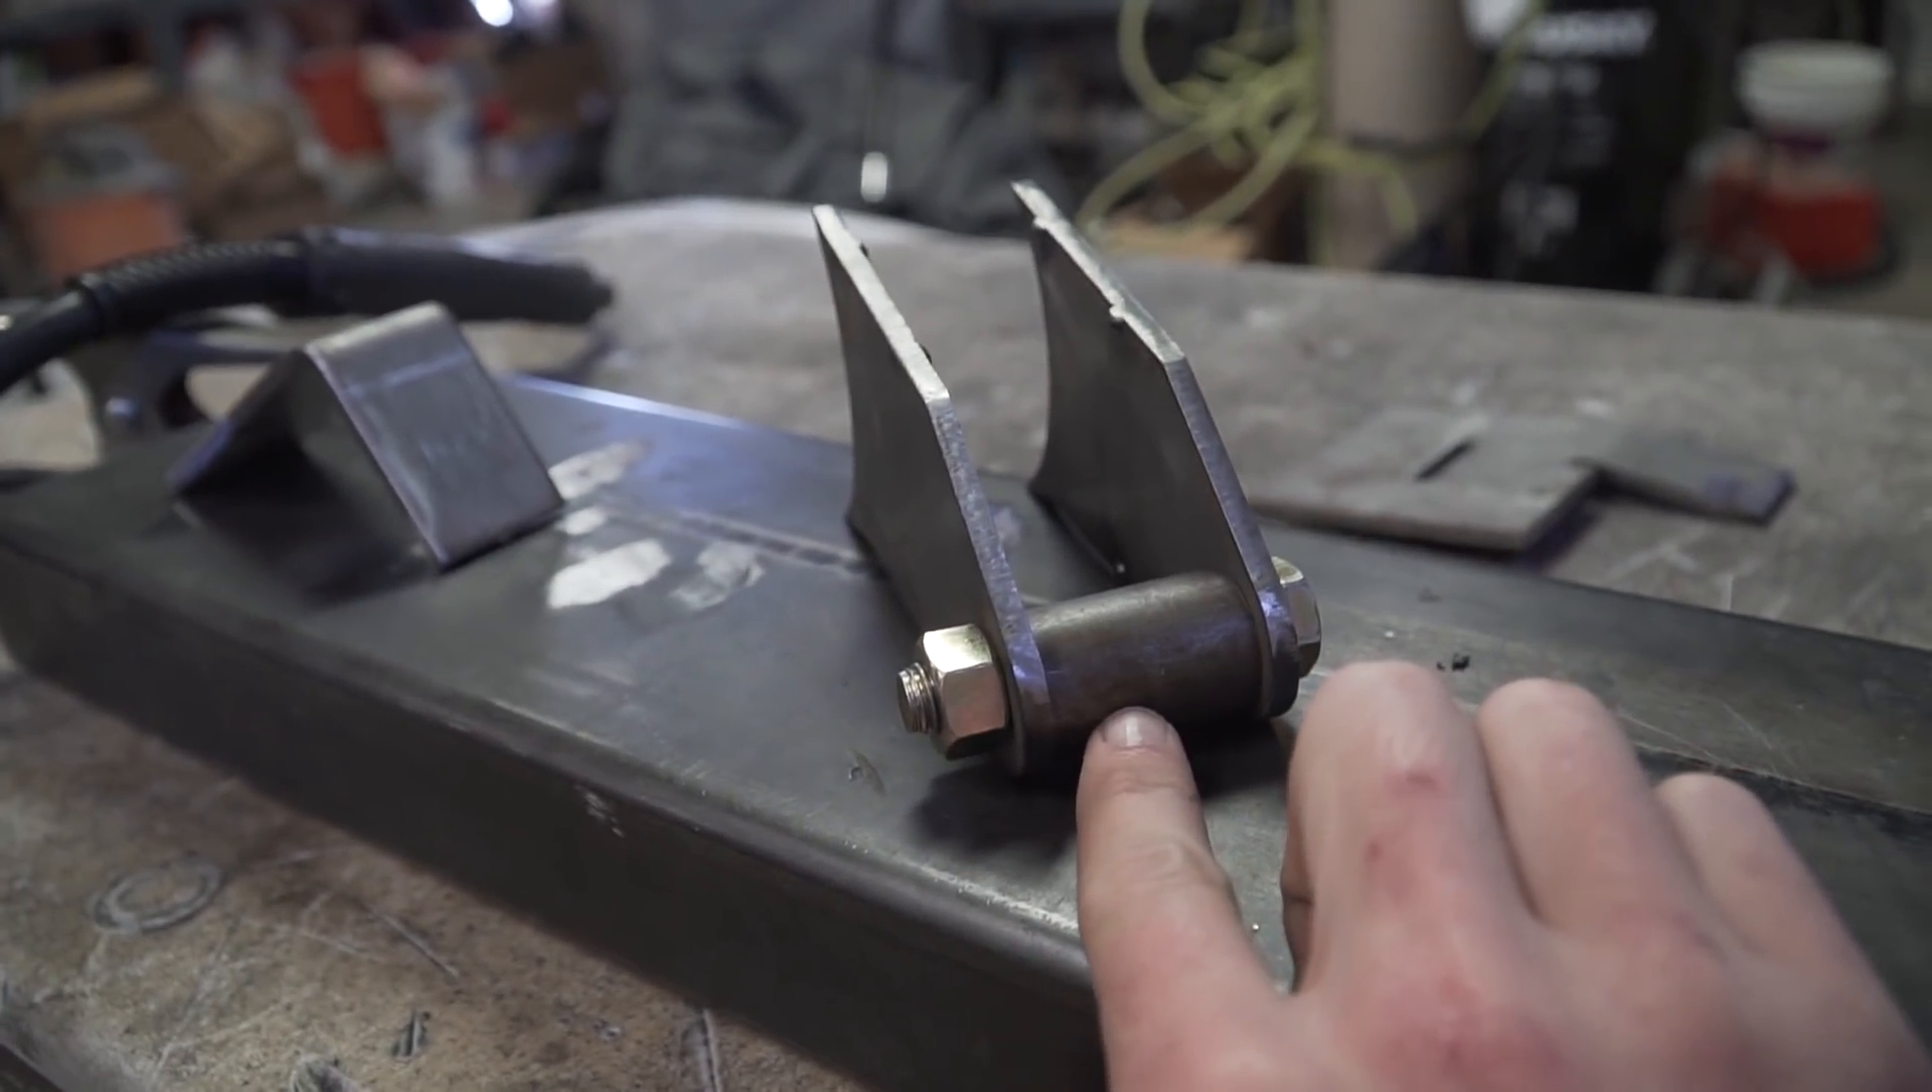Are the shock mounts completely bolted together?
Yes.